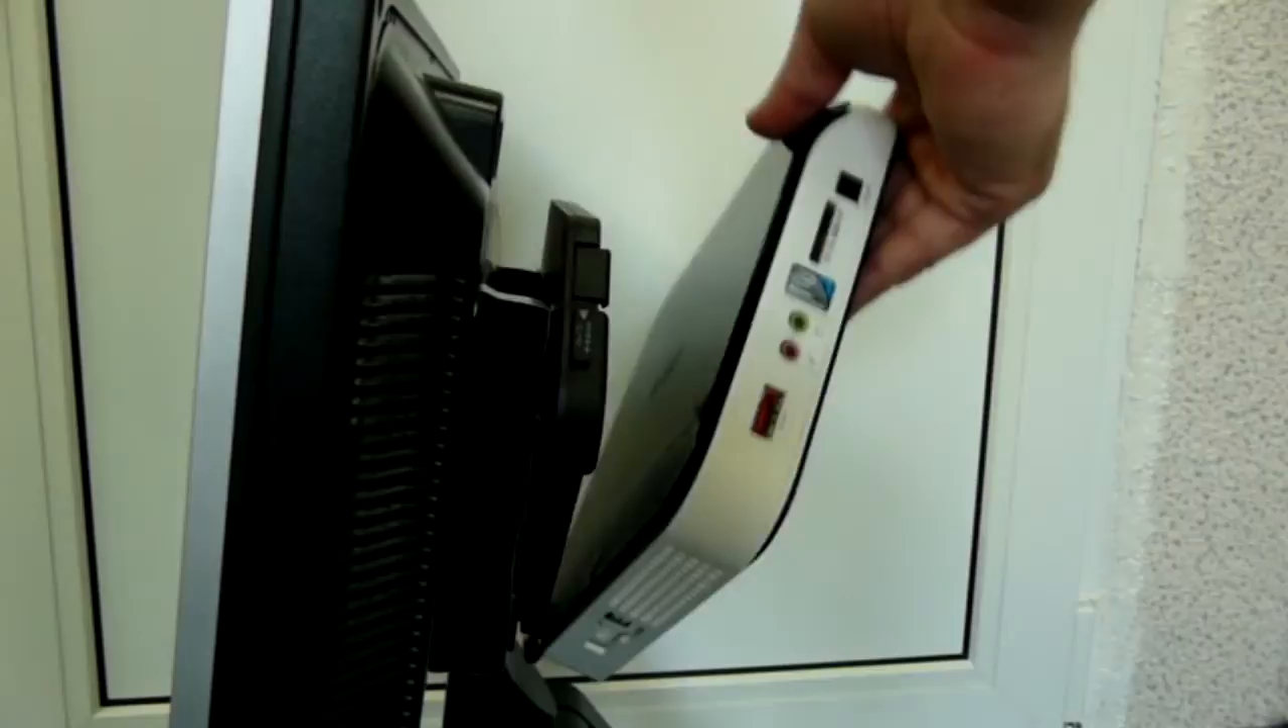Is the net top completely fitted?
No.